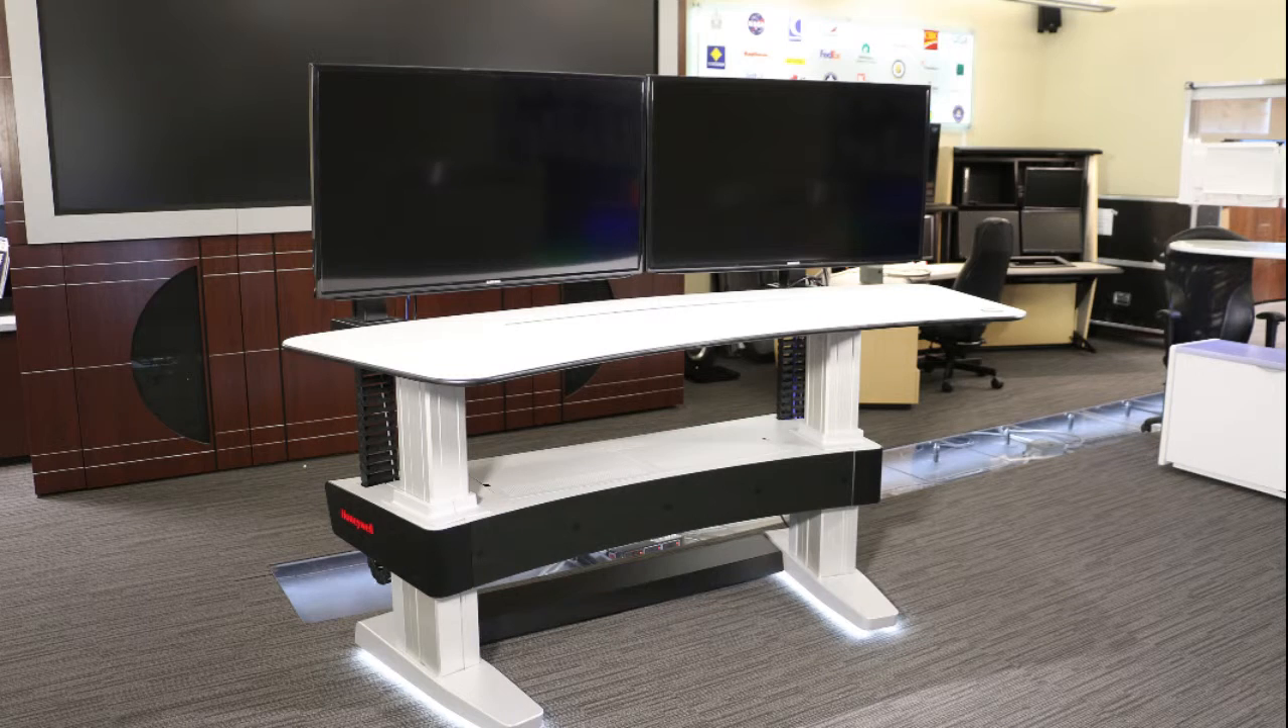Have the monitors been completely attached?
Yes.